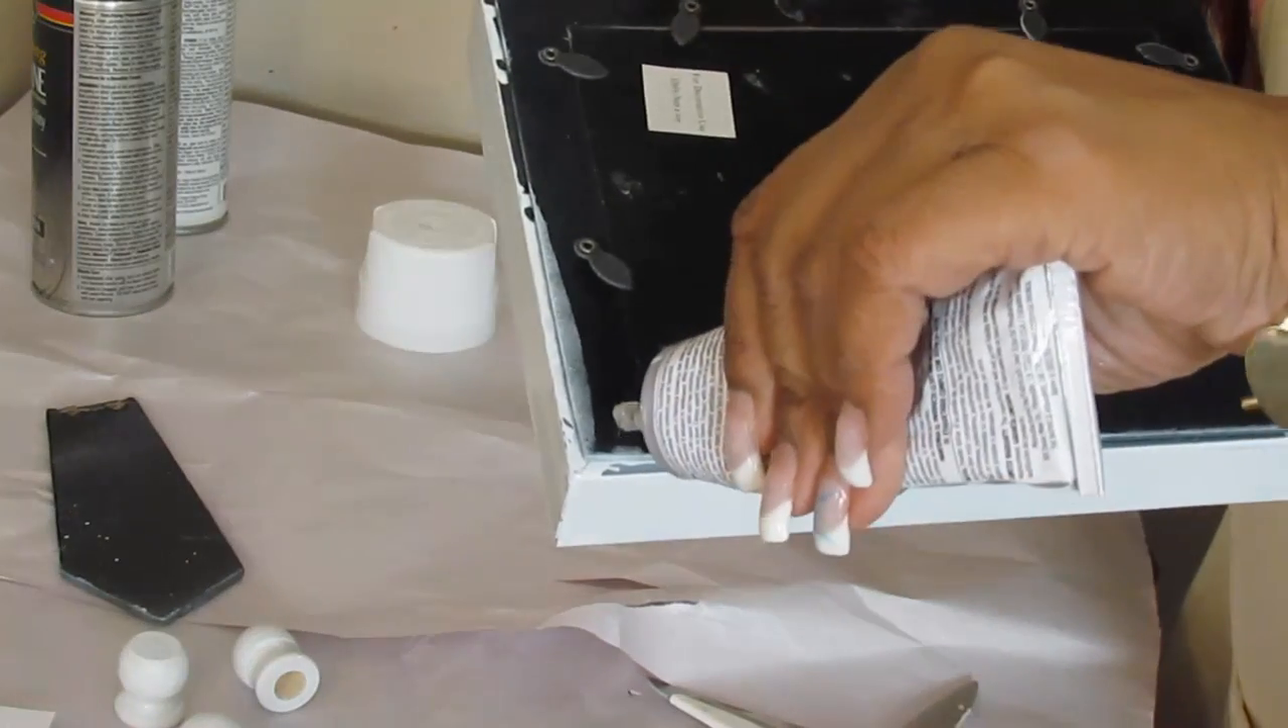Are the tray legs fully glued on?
No.